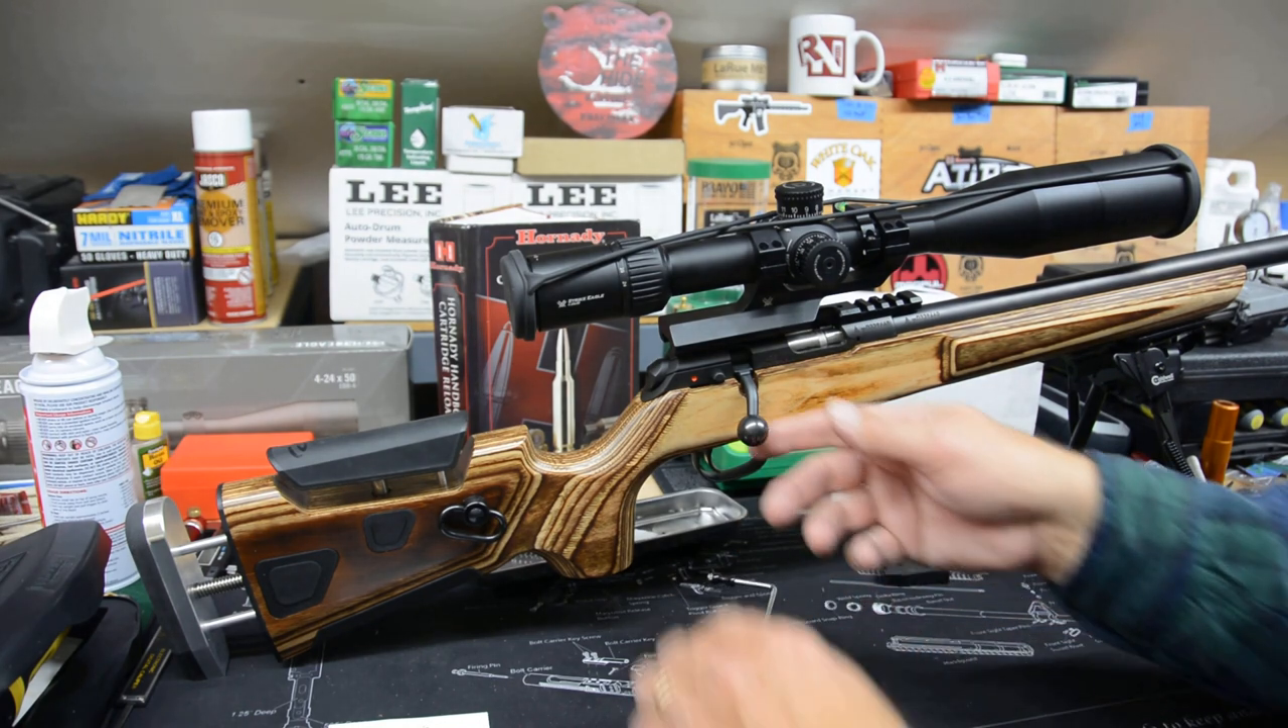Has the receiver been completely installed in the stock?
Yes.